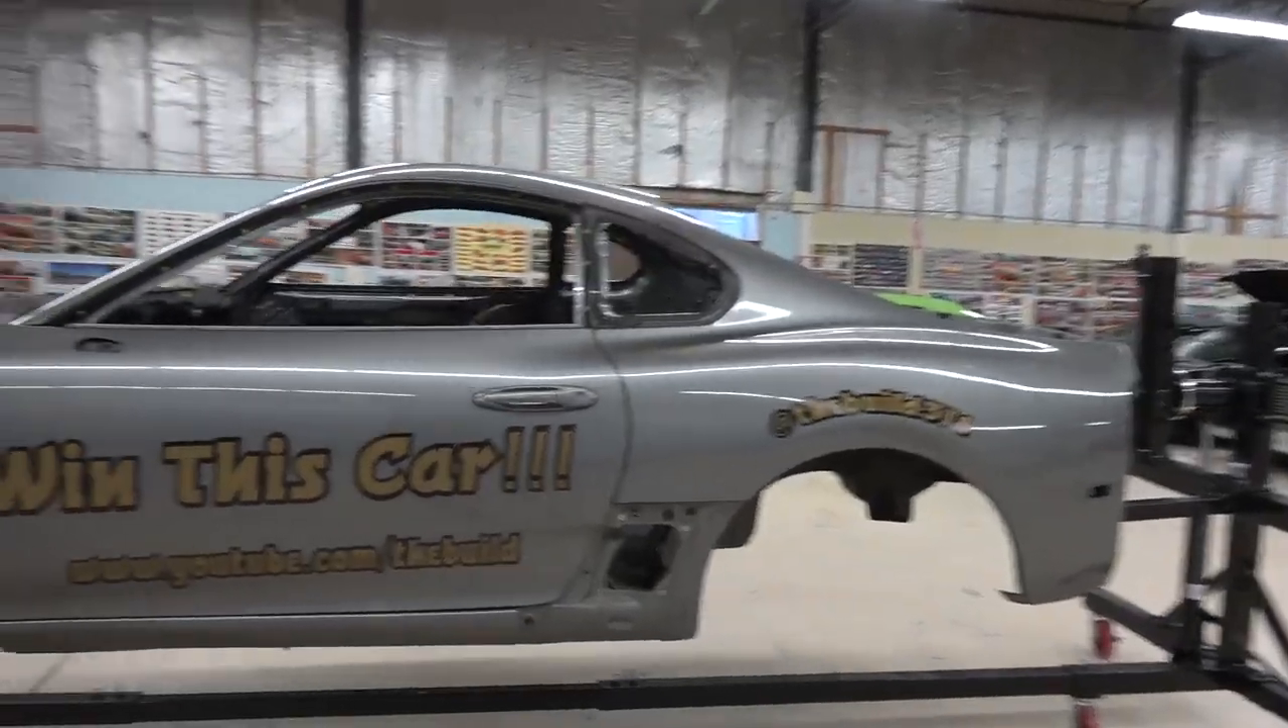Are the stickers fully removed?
No.